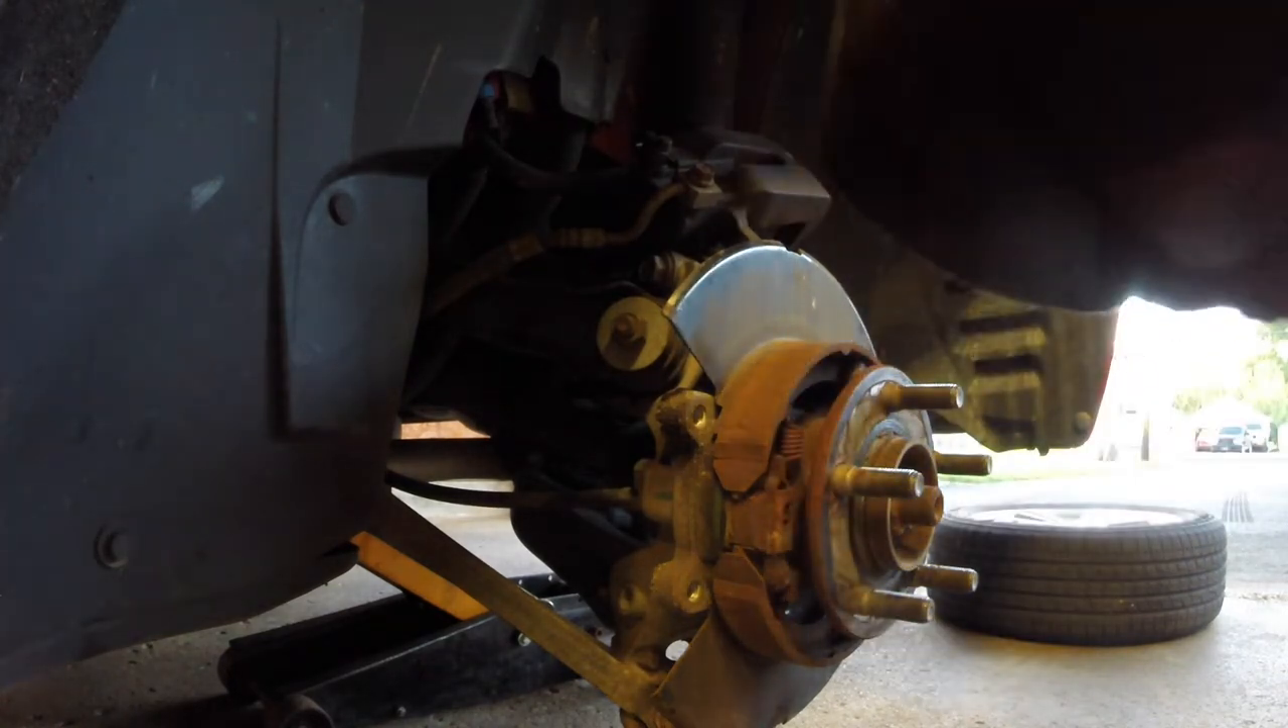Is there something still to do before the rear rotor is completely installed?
Yes.